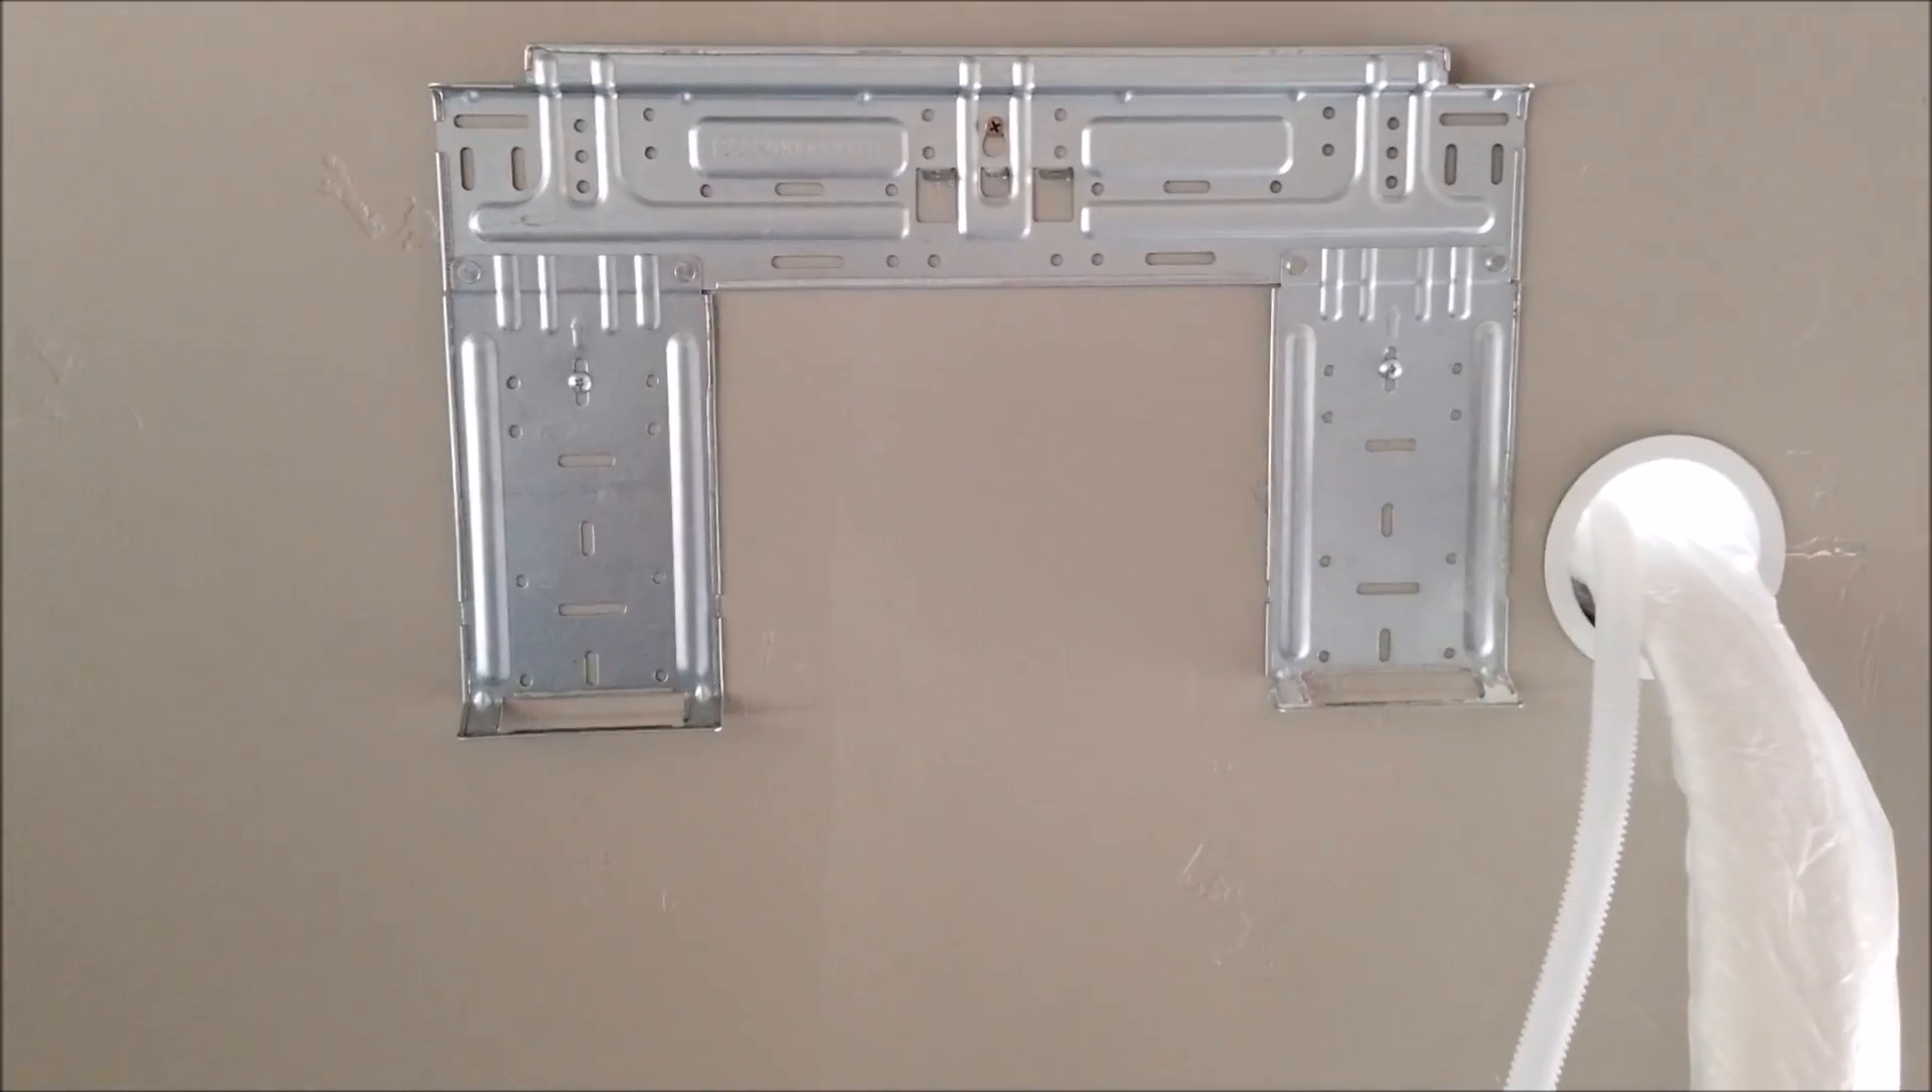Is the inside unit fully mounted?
No.